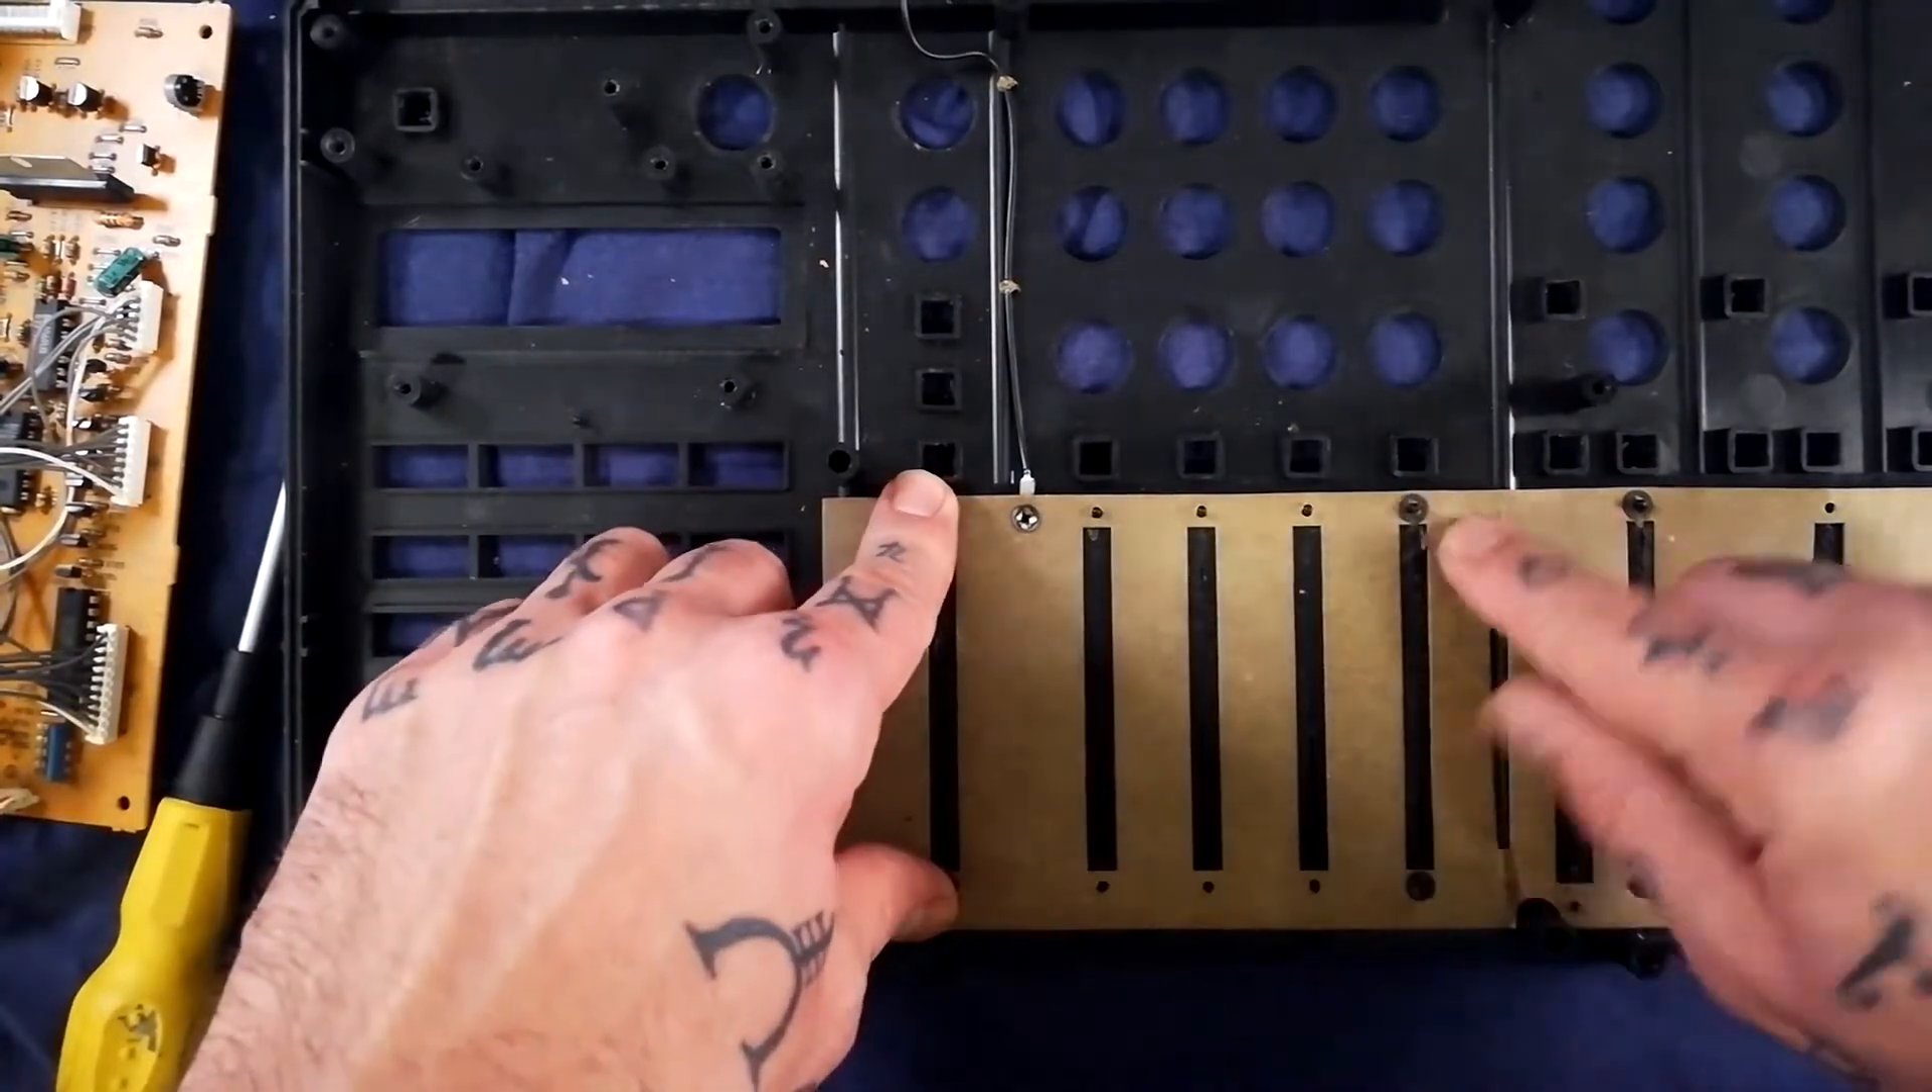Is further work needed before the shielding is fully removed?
Yes.